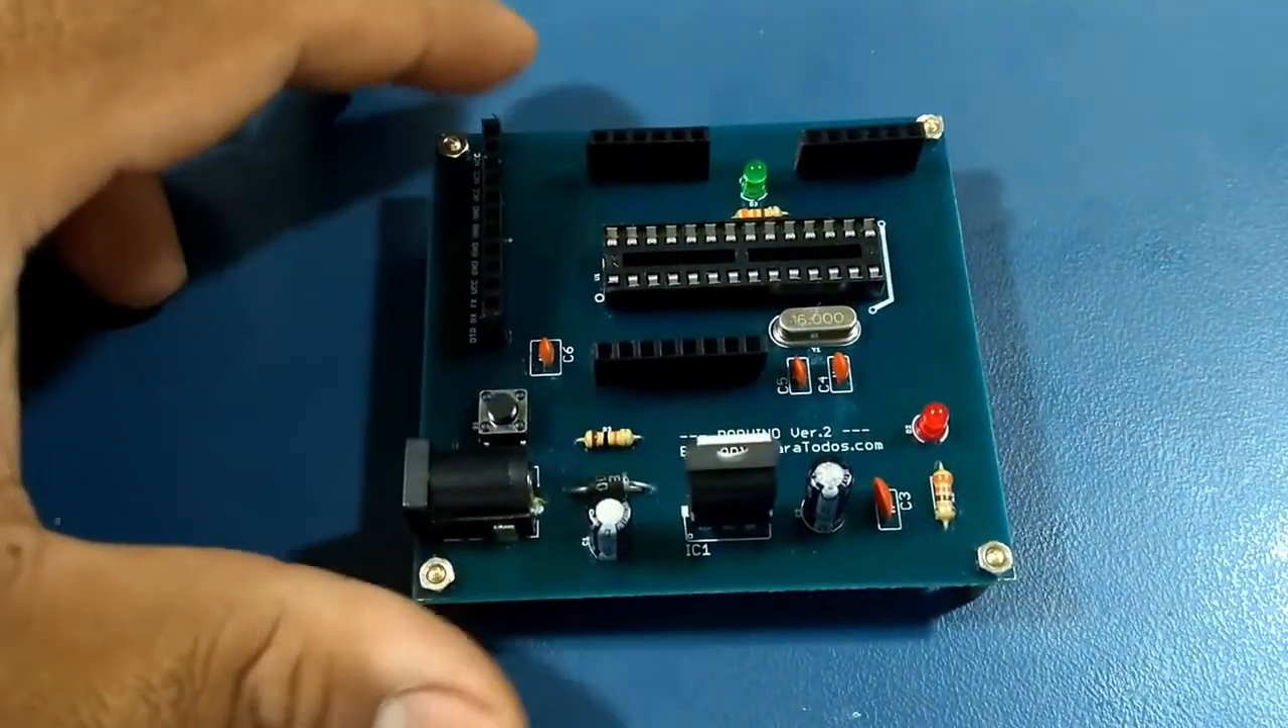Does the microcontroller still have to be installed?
Yes.